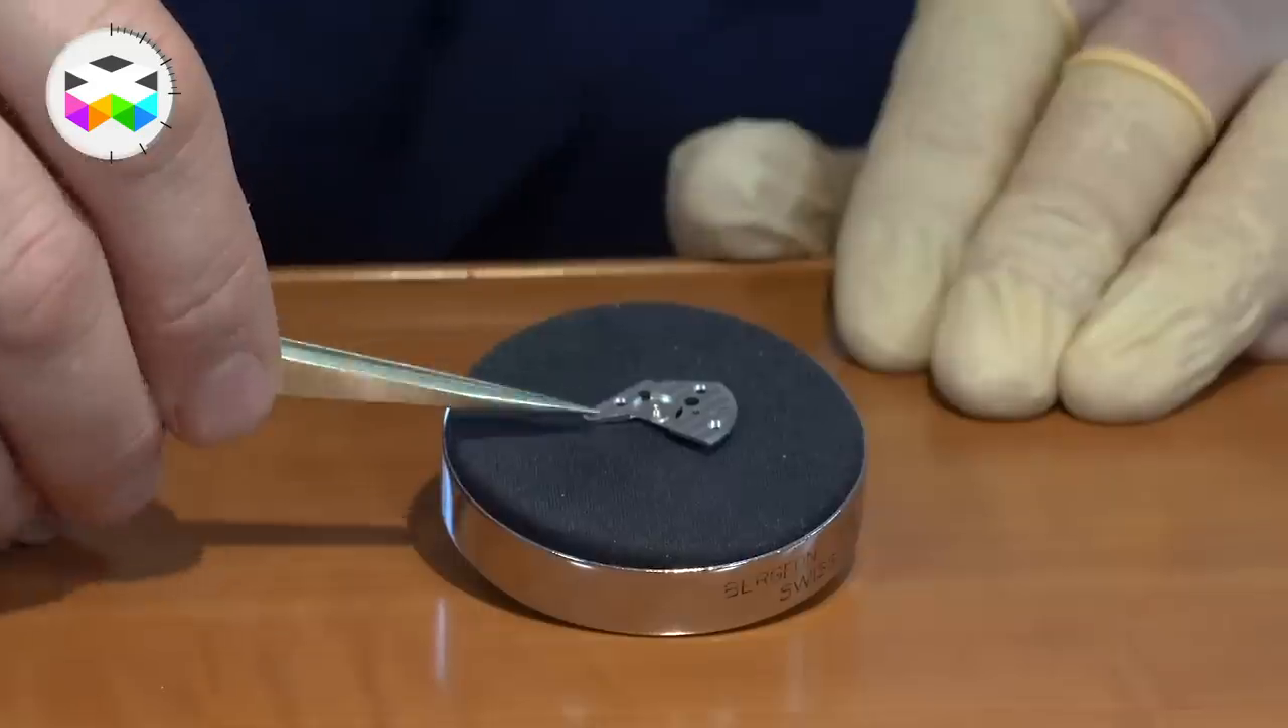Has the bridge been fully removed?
Yes.